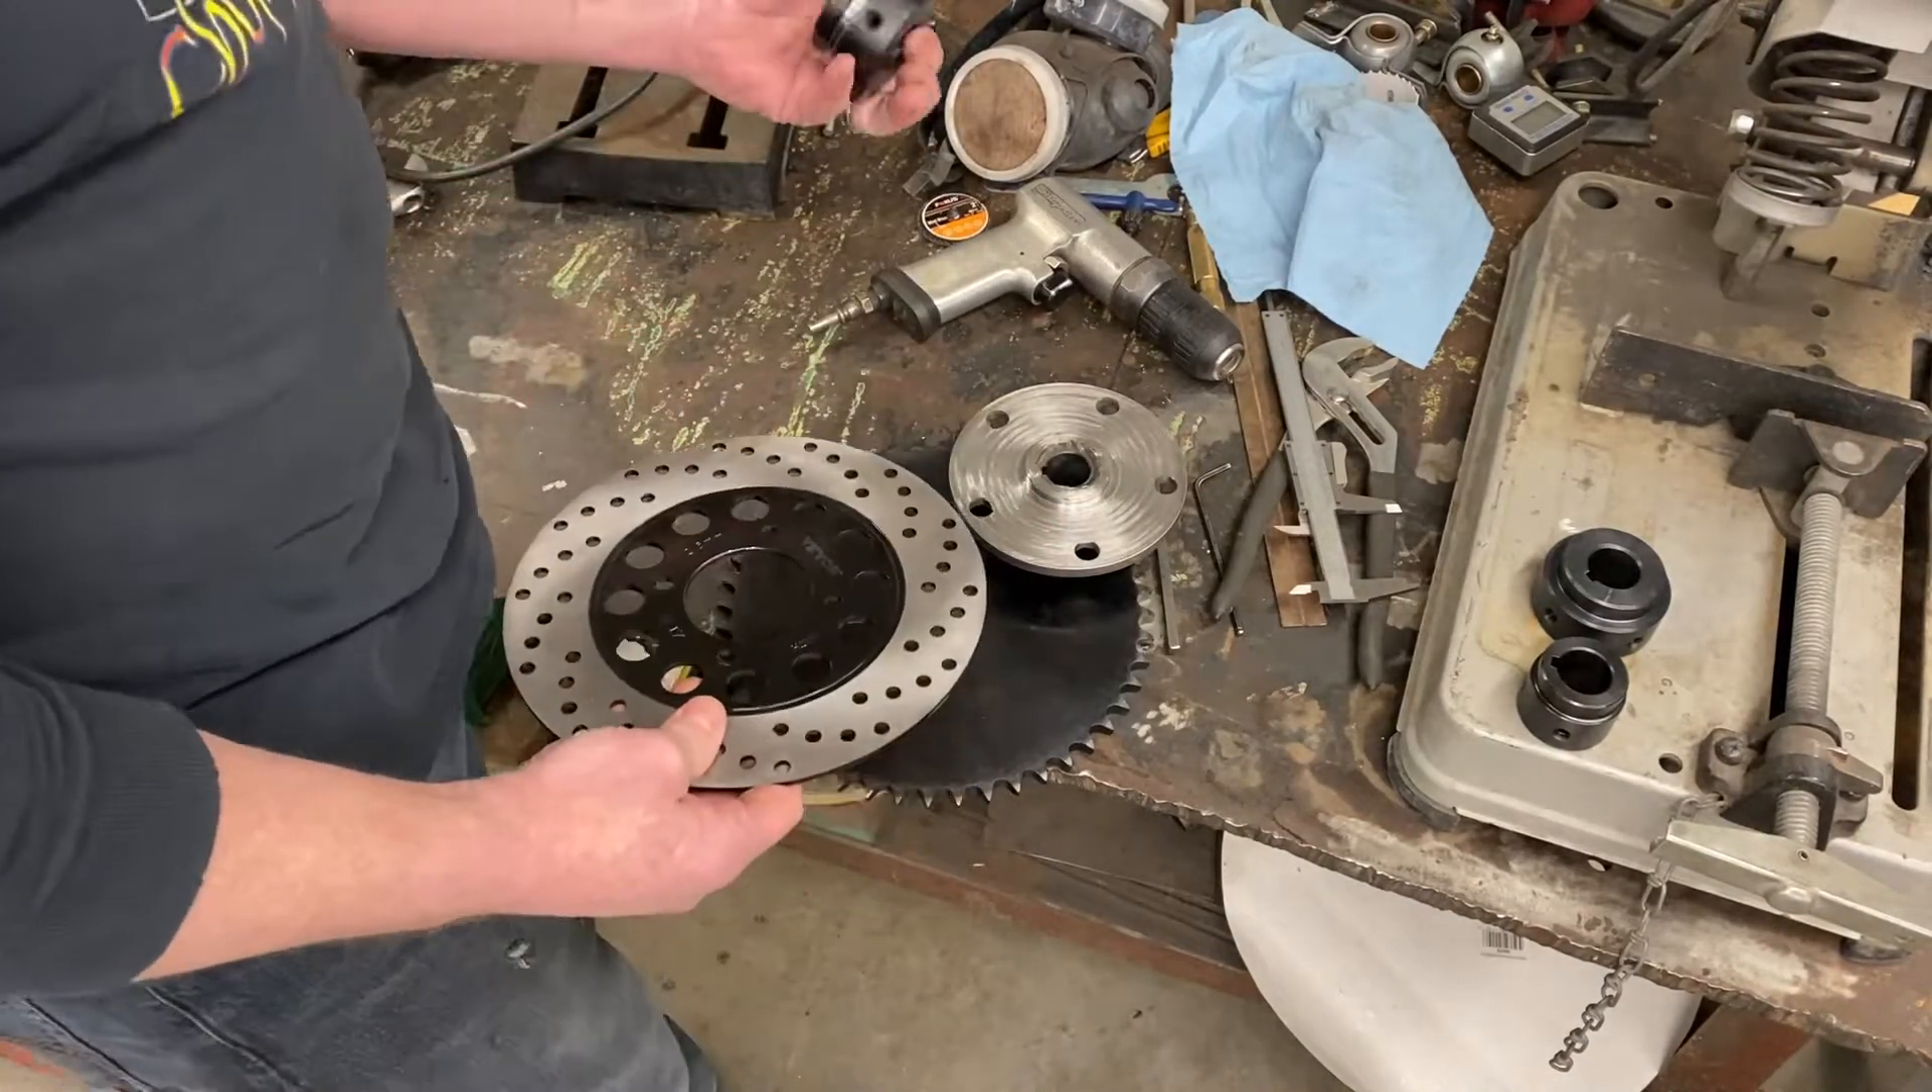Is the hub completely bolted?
No.